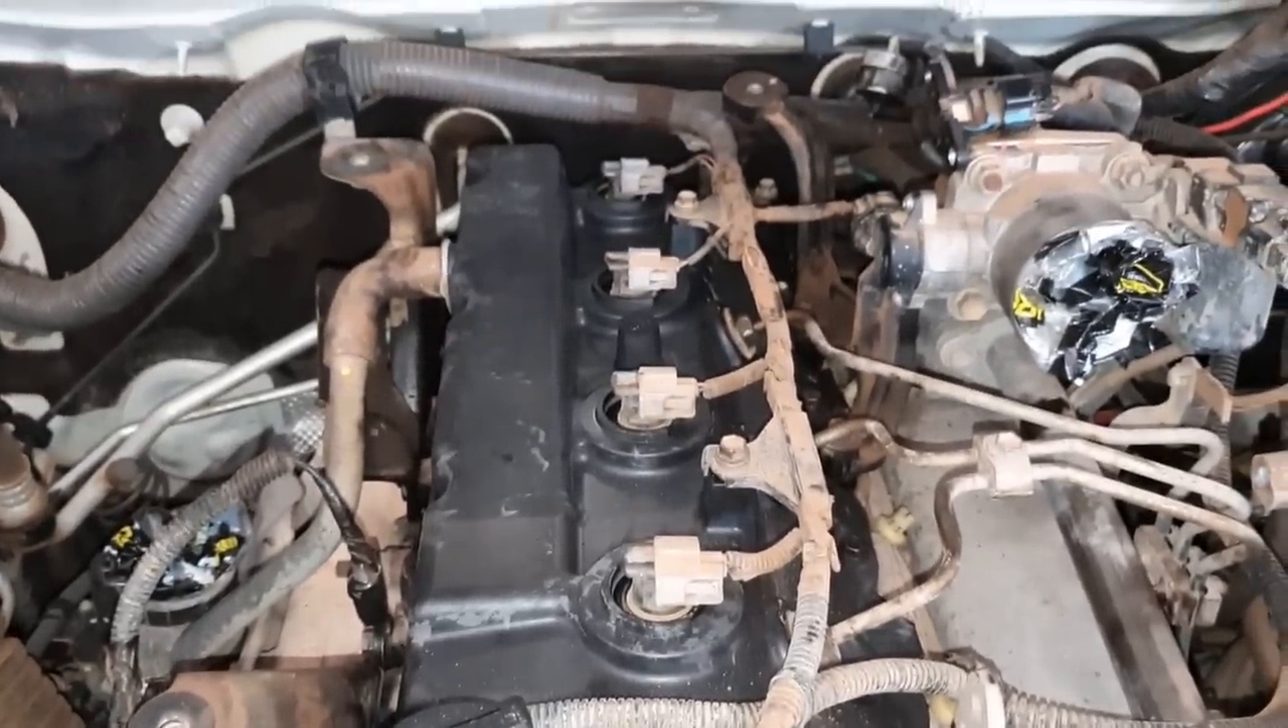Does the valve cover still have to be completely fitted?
No.